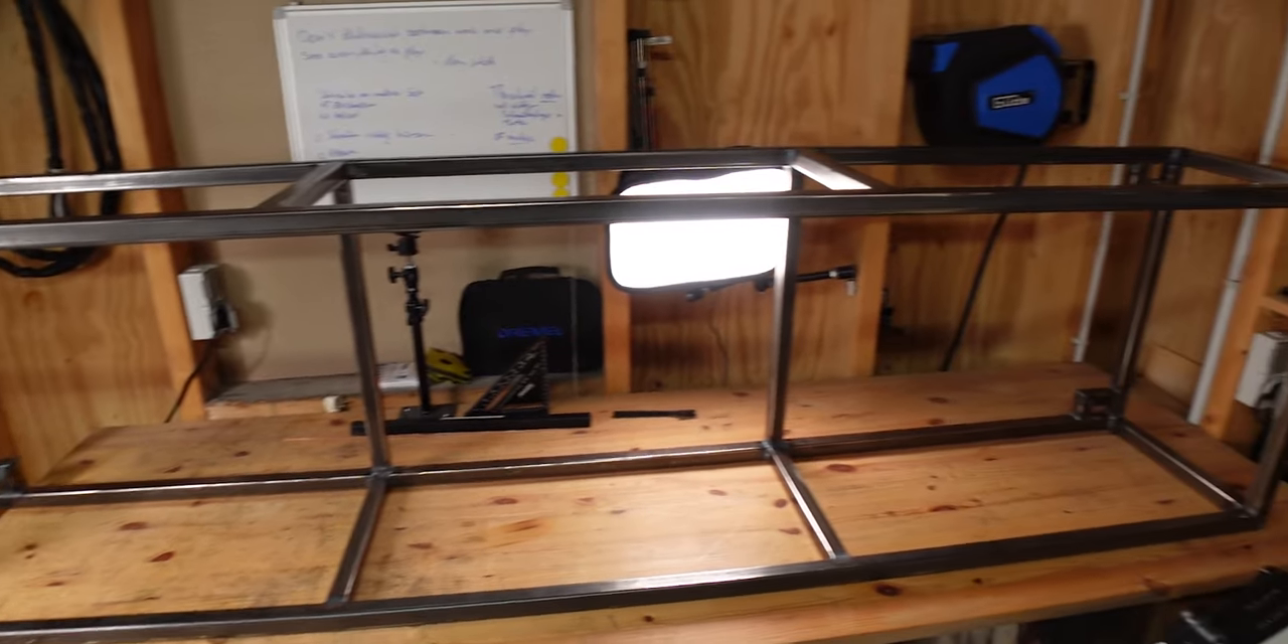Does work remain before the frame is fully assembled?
No.